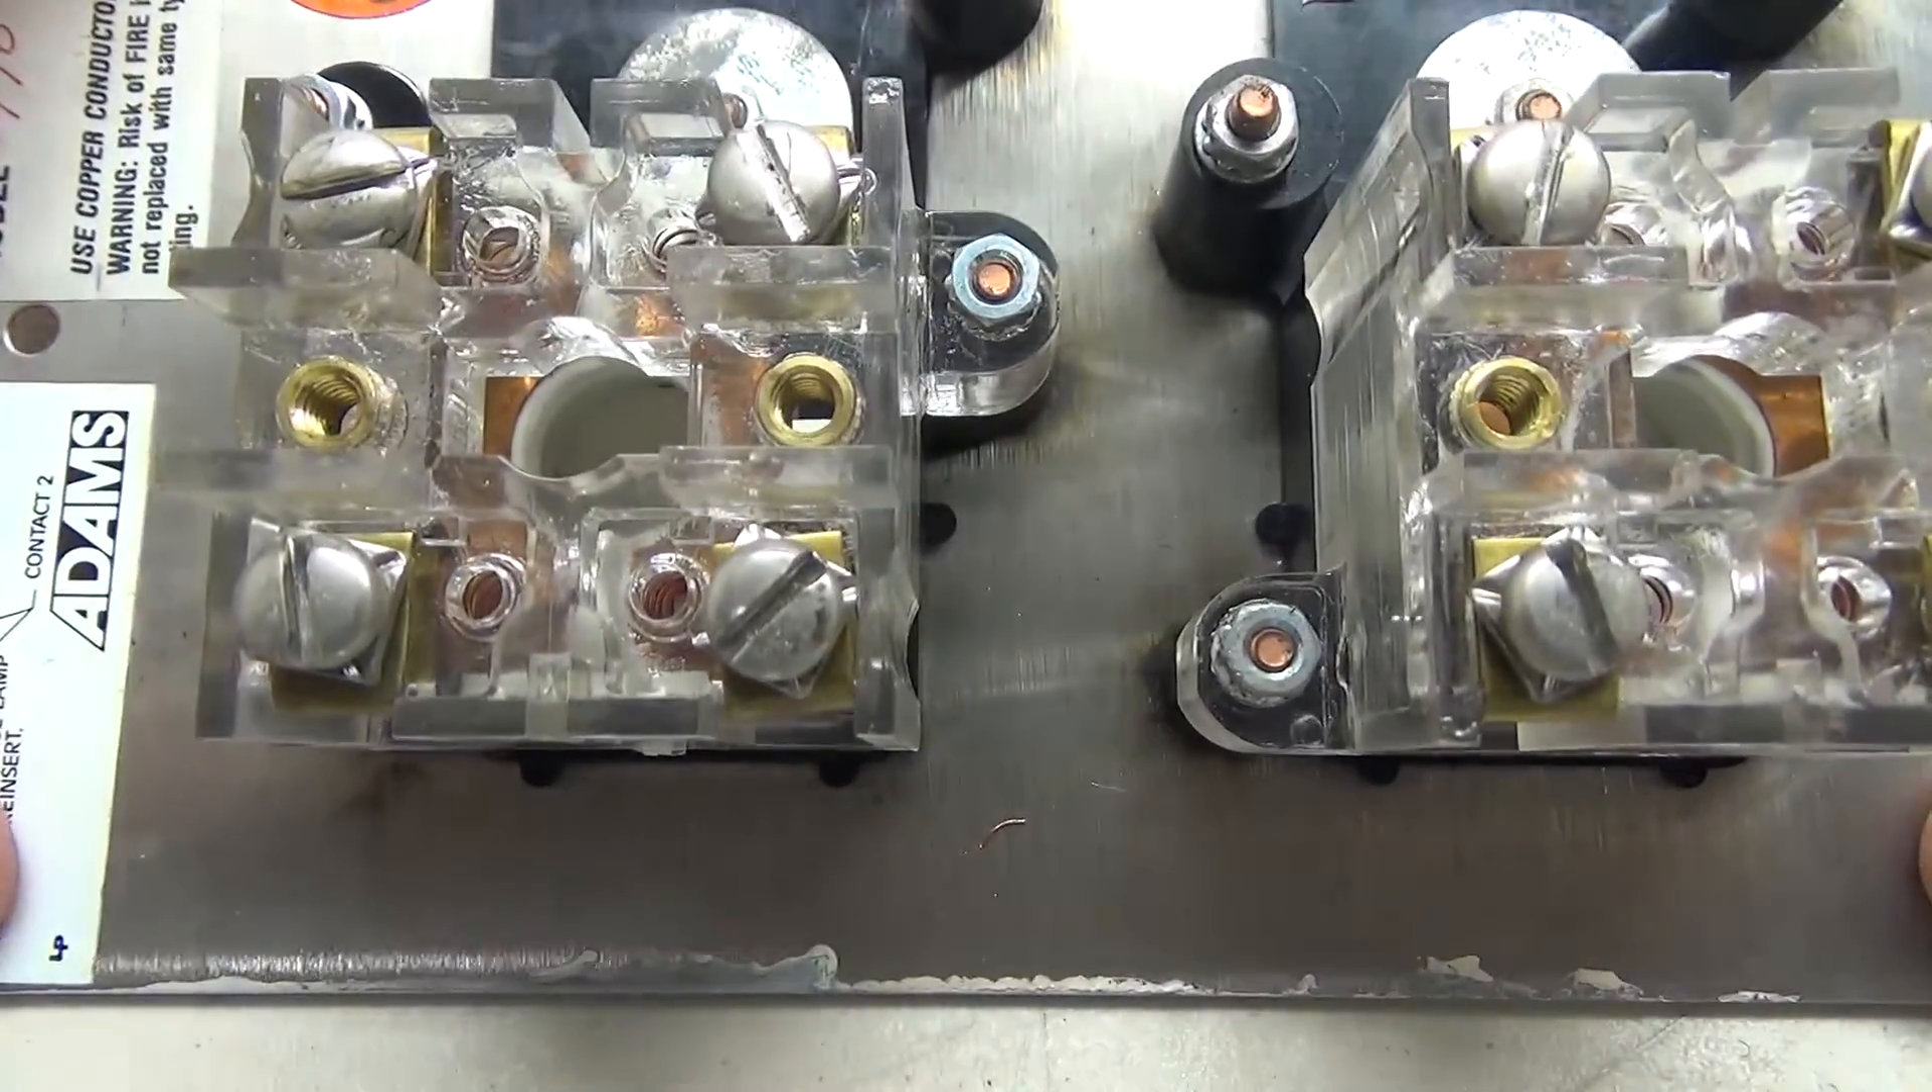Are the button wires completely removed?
Yes.